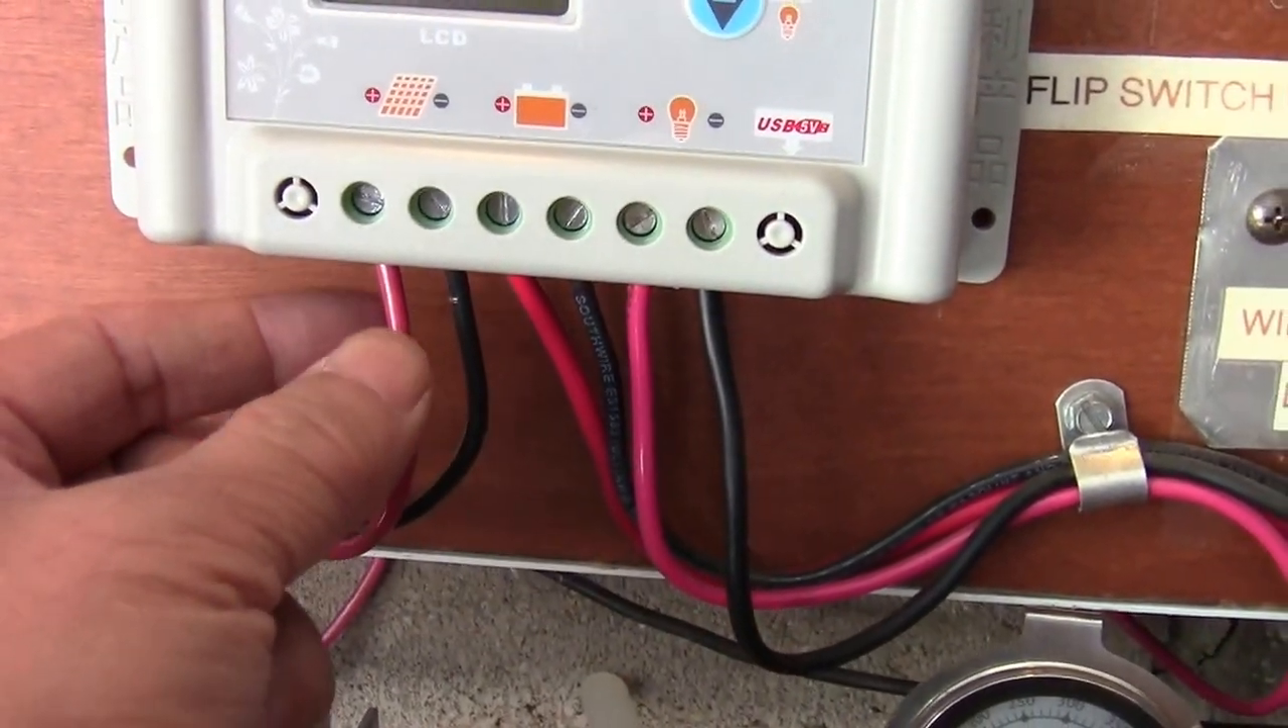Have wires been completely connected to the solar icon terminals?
Yes.